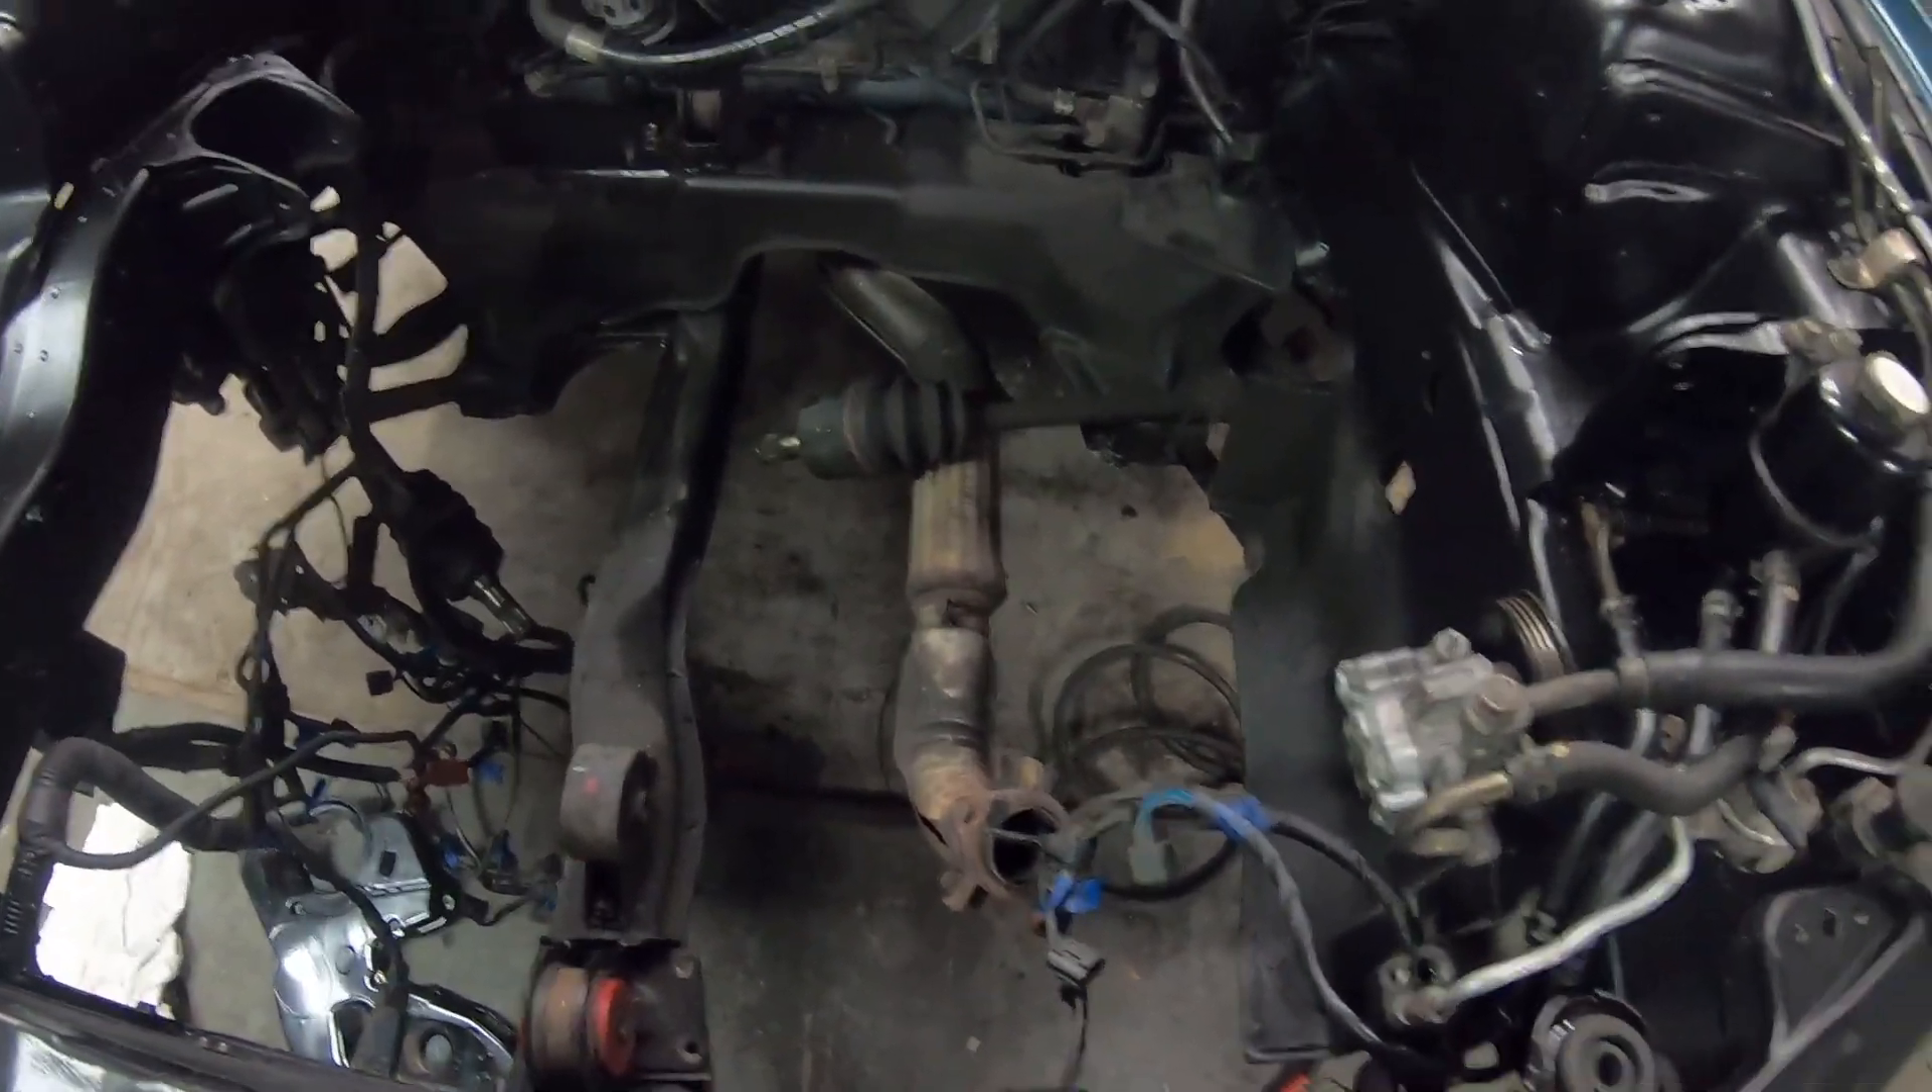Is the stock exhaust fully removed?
No.